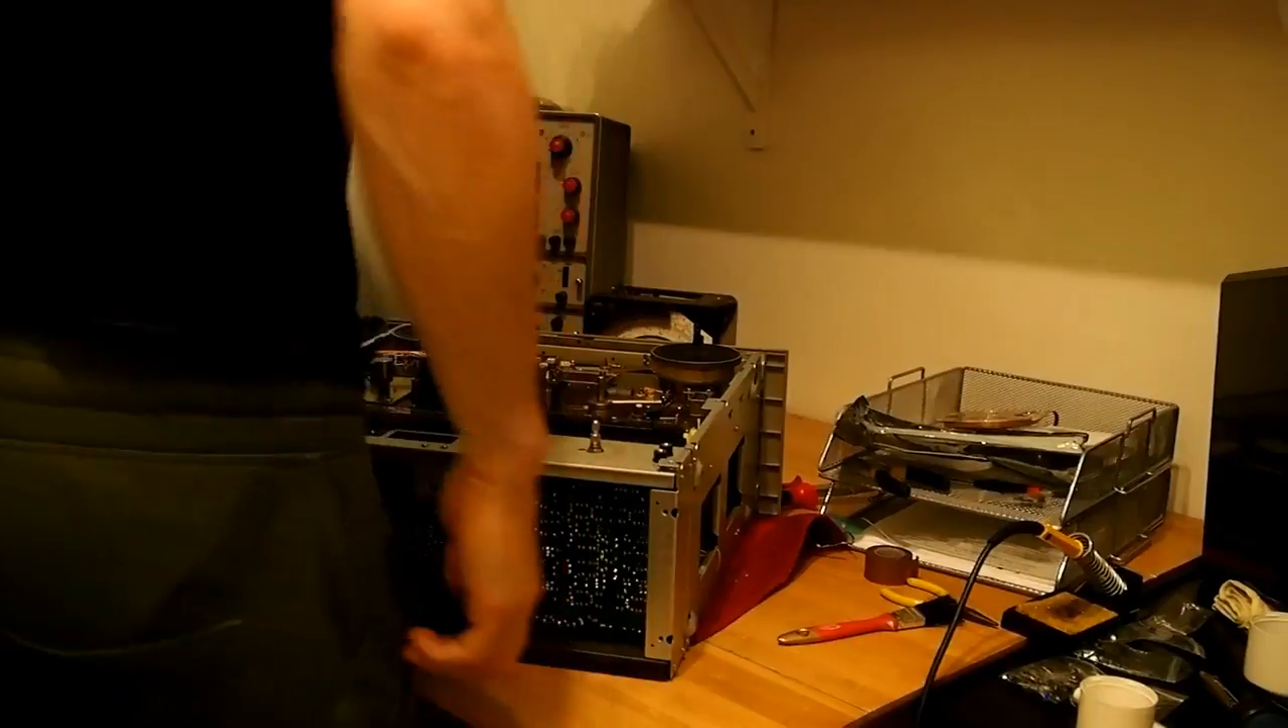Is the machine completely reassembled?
No.